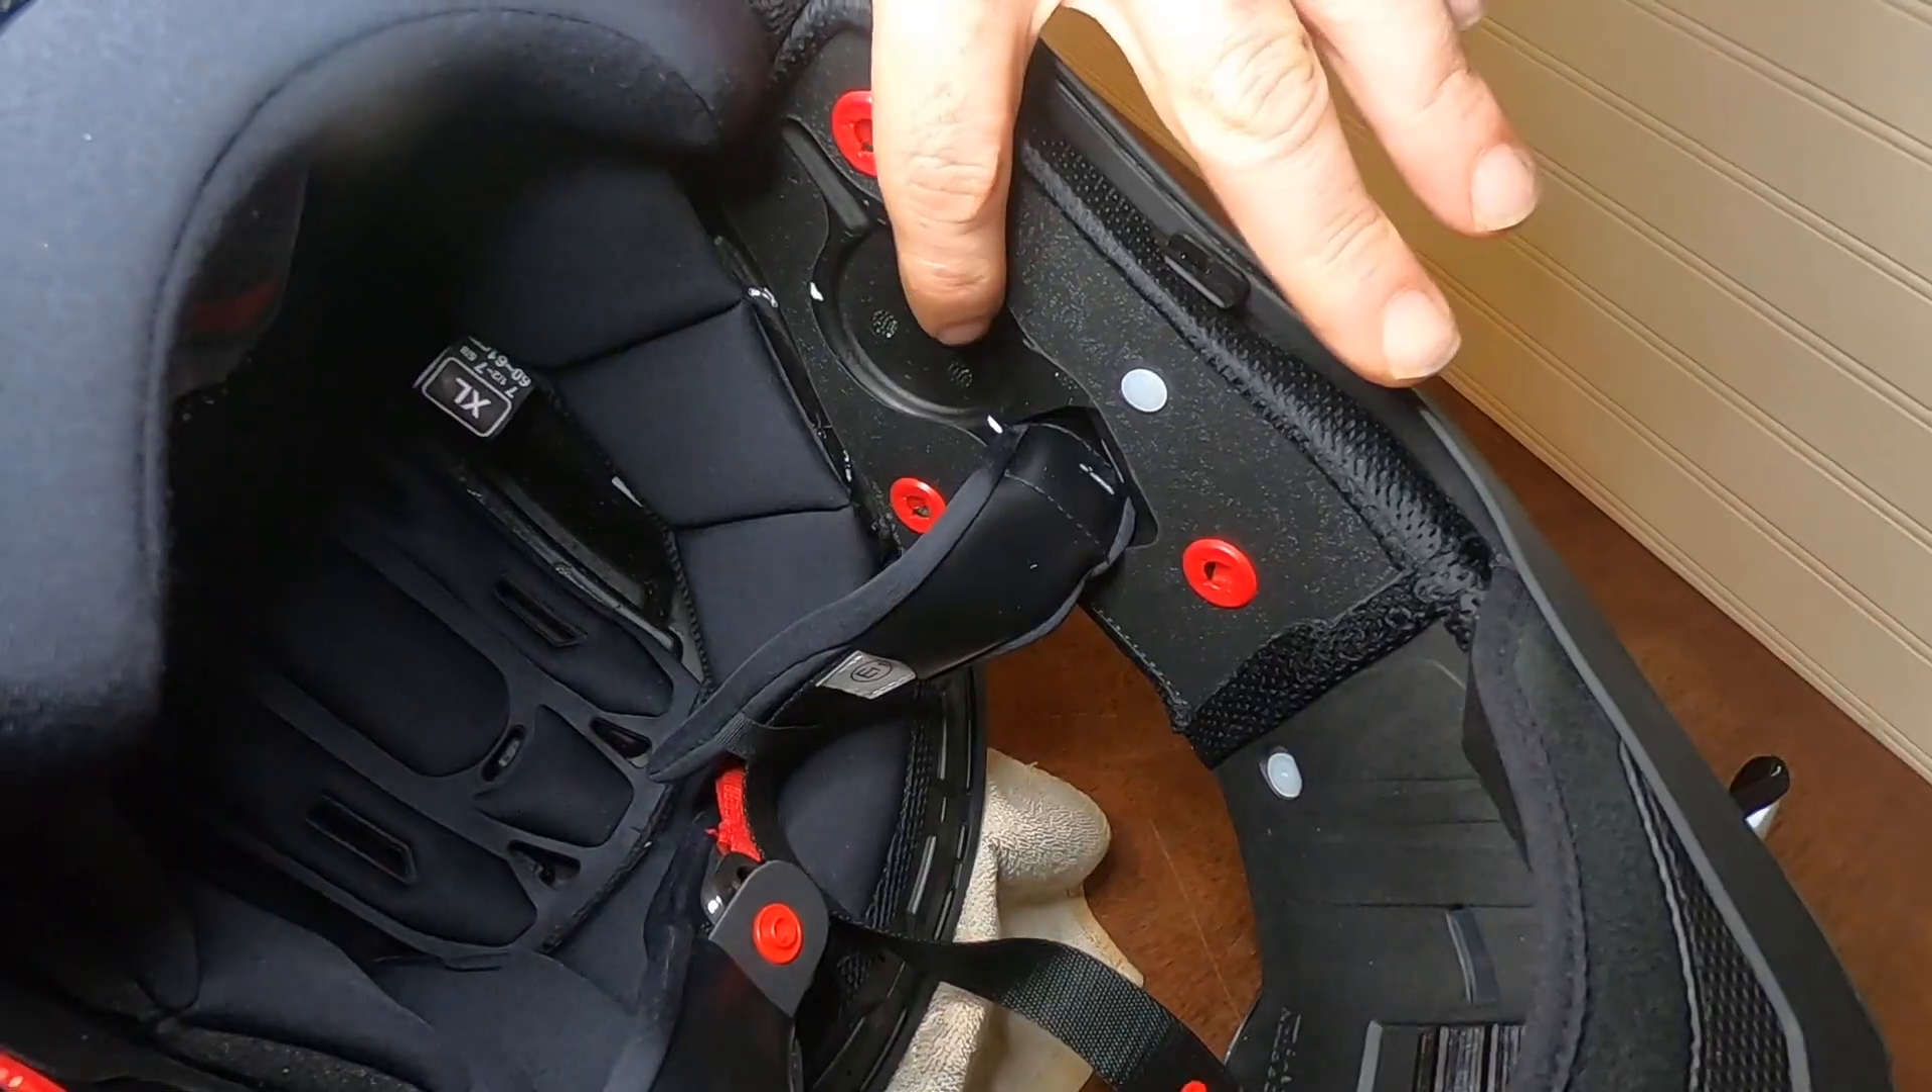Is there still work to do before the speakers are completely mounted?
Yes.